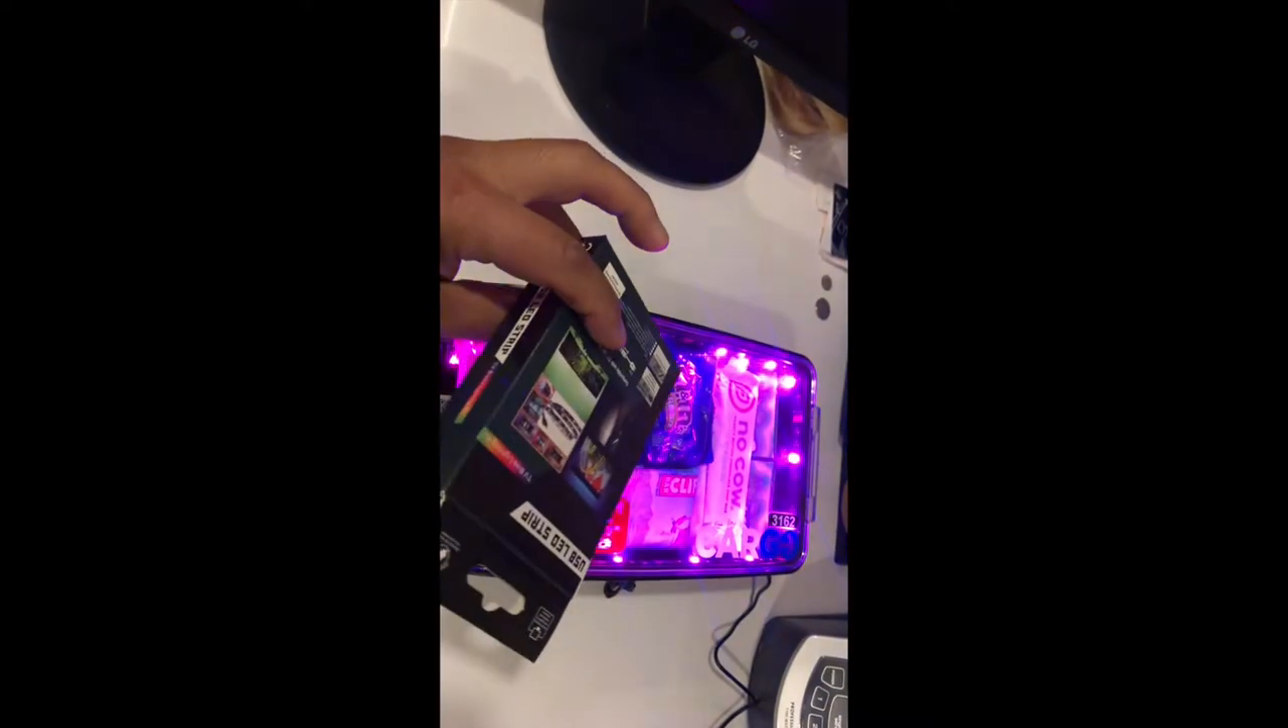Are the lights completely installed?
Yes.